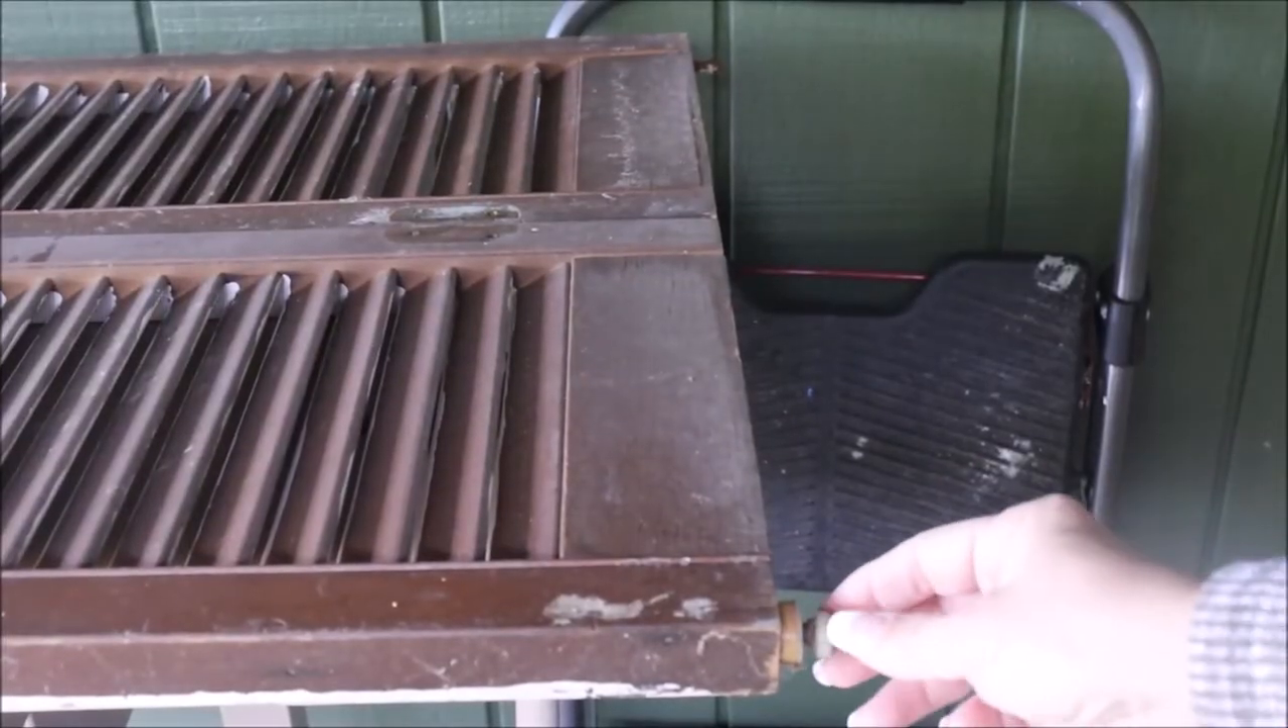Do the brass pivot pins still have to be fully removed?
Yes.